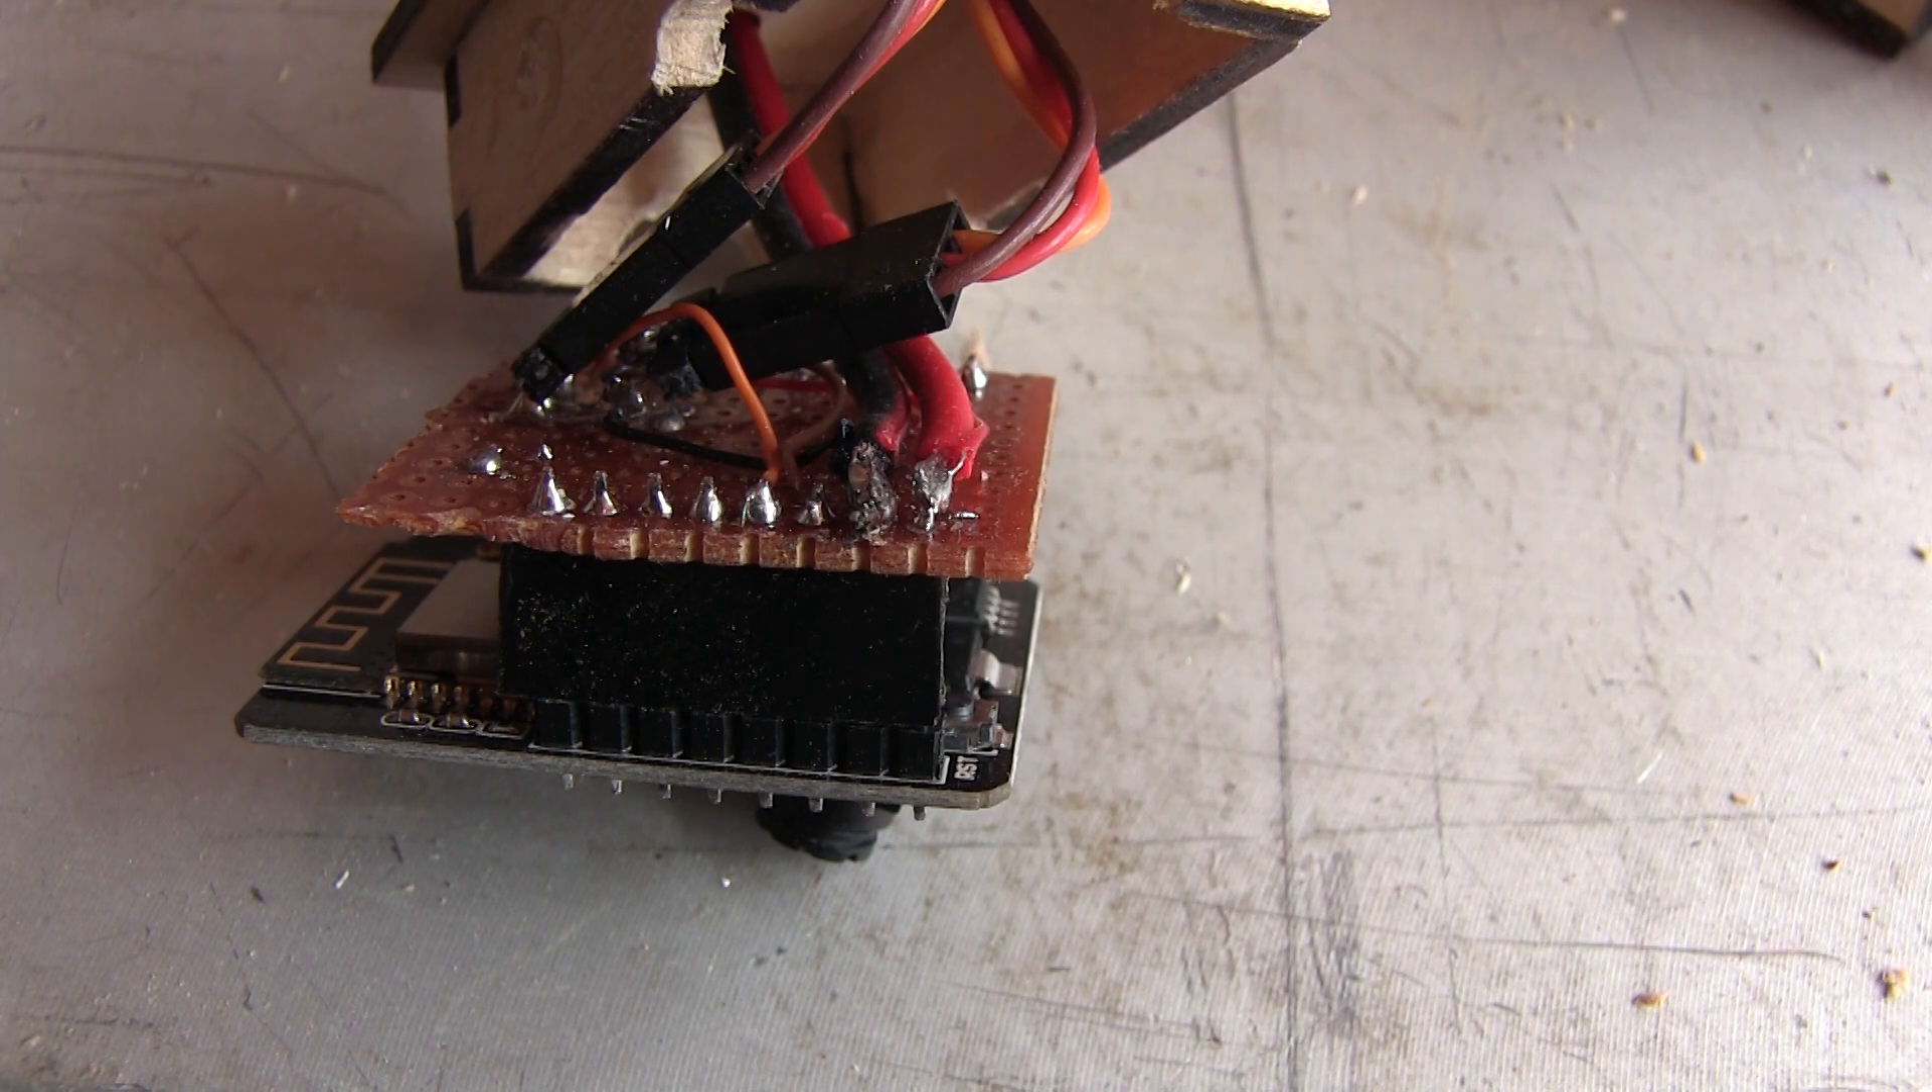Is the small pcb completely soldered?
Yes.